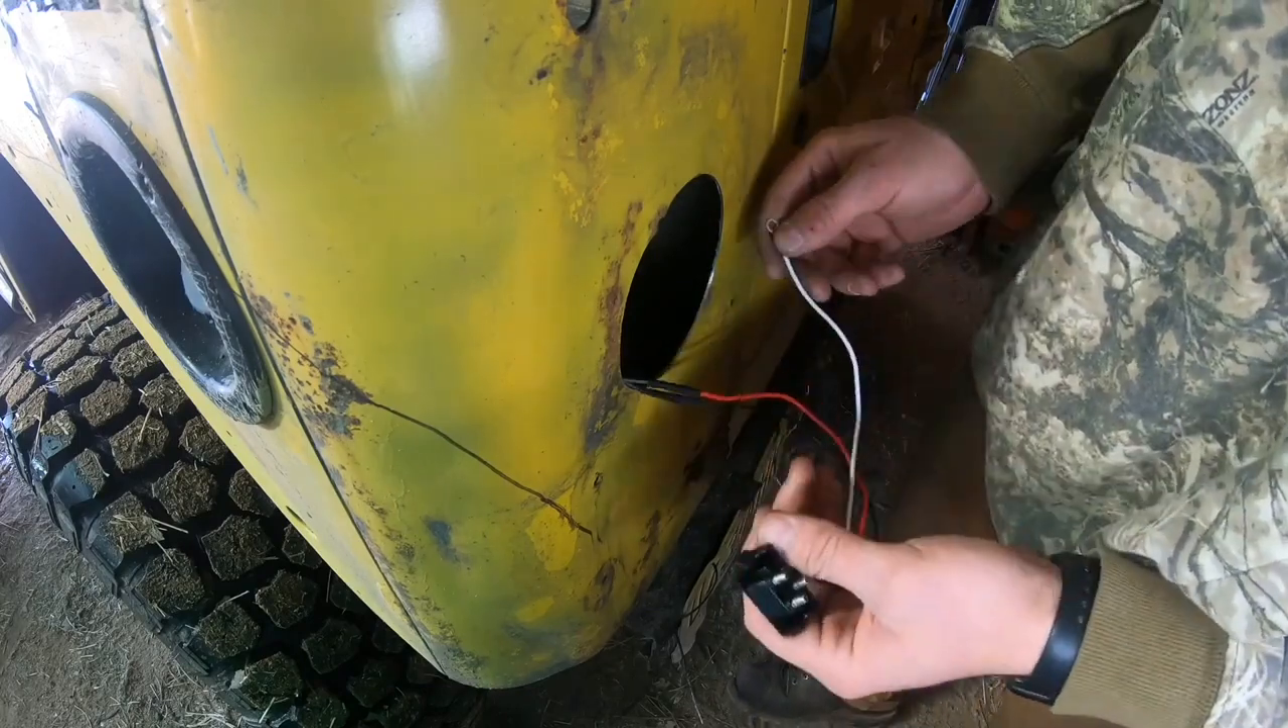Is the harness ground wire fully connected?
No.